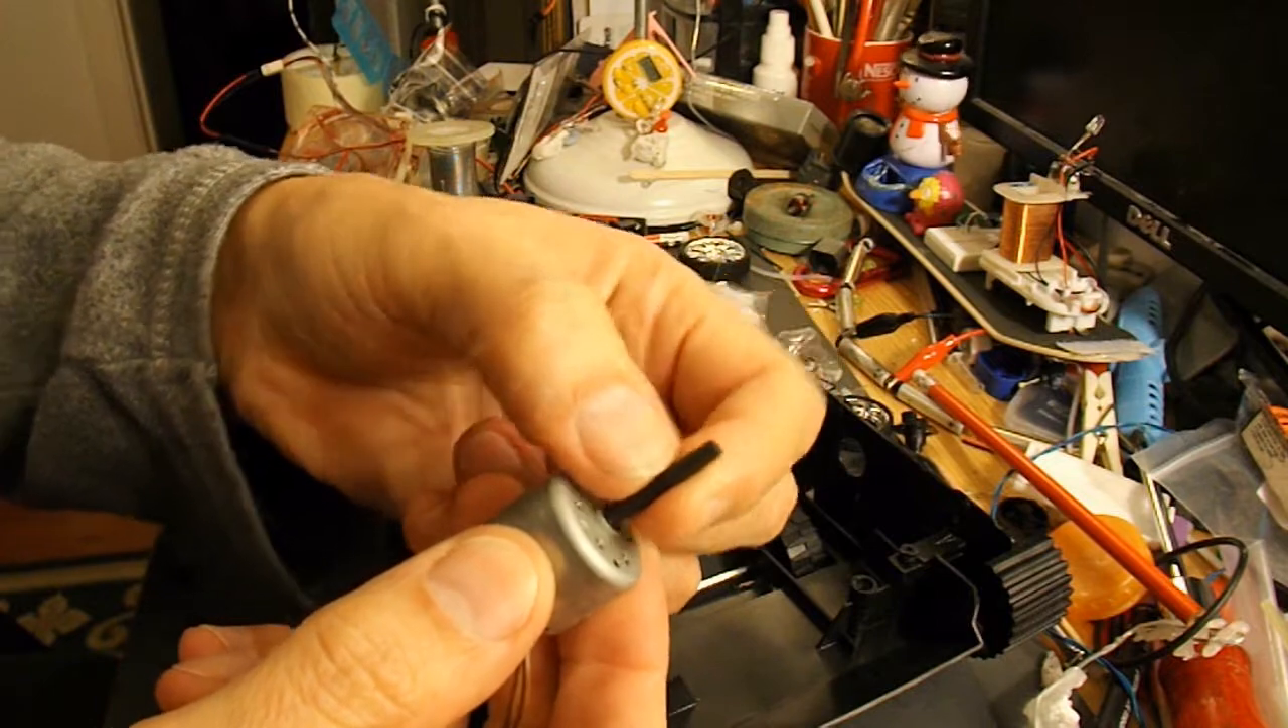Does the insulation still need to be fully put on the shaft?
No.